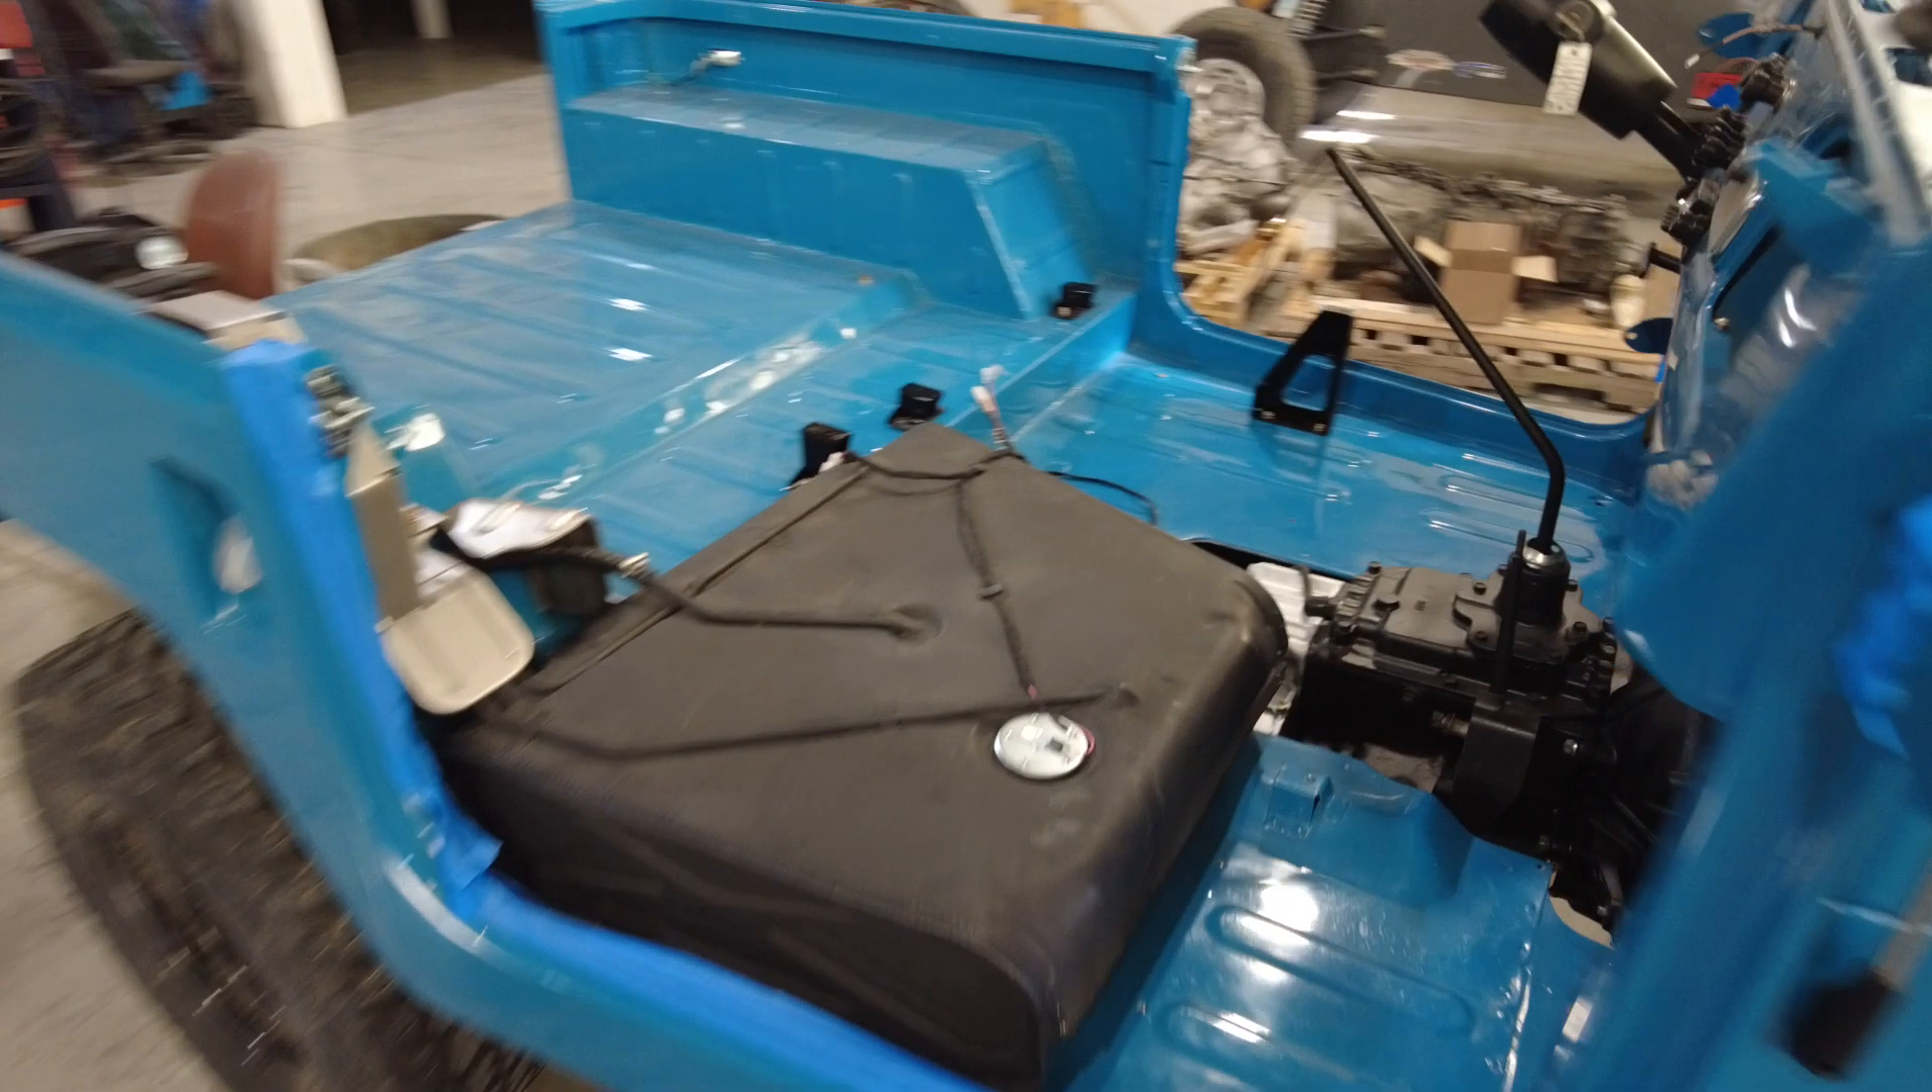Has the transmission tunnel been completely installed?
No.